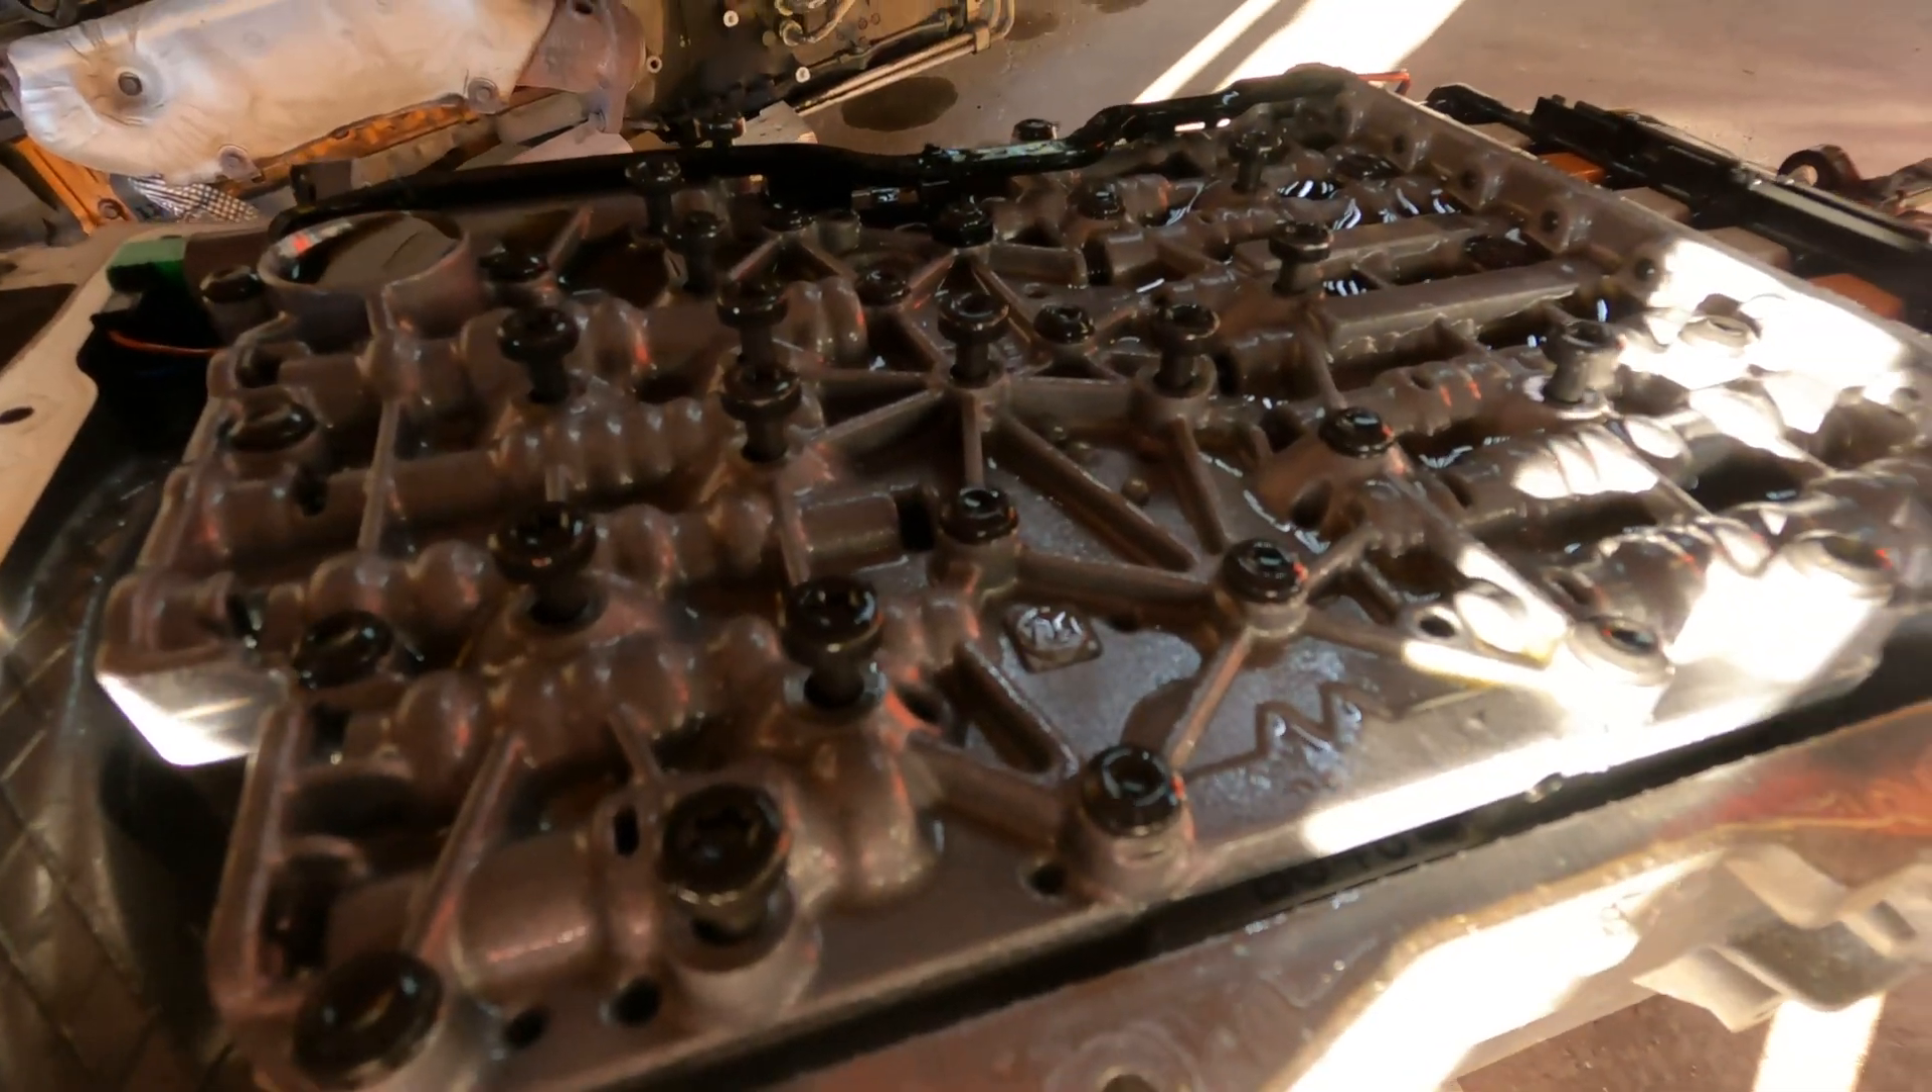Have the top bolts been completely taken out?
No.